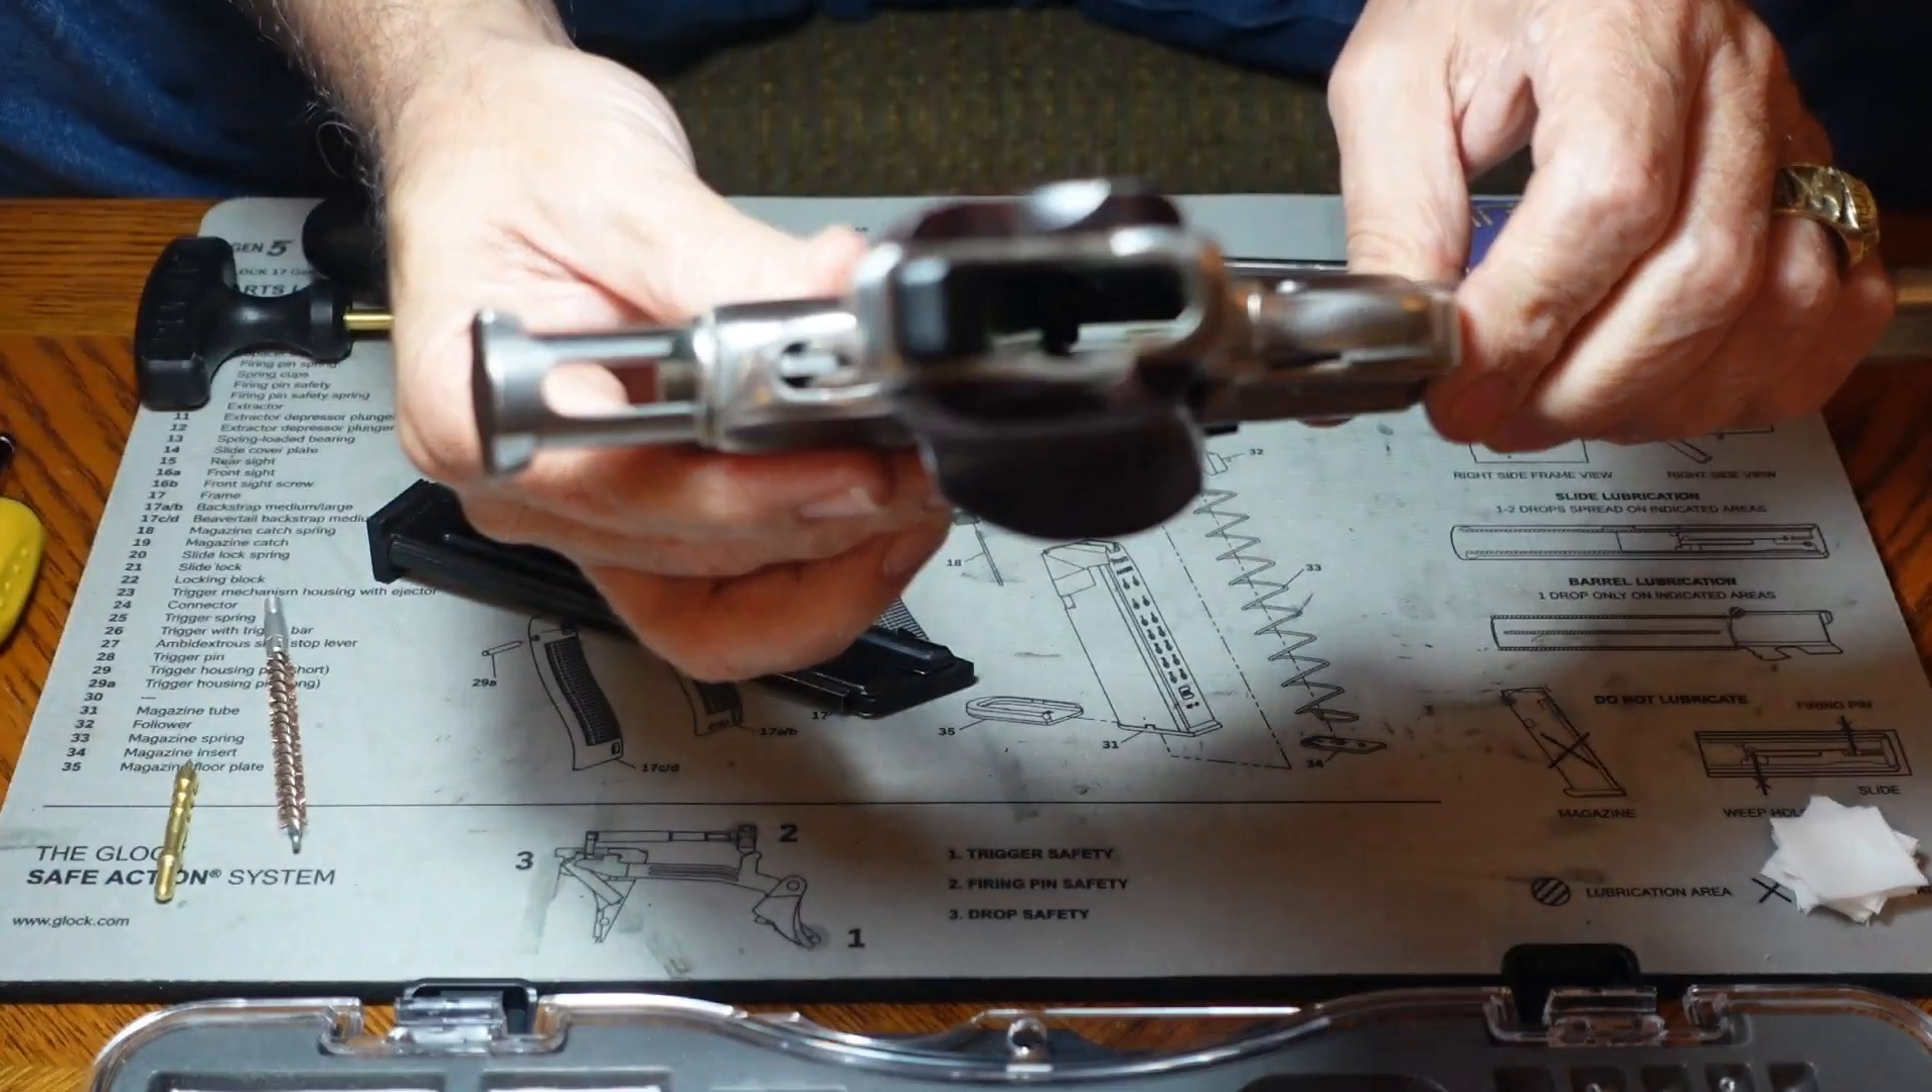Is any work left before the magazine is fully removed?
No.